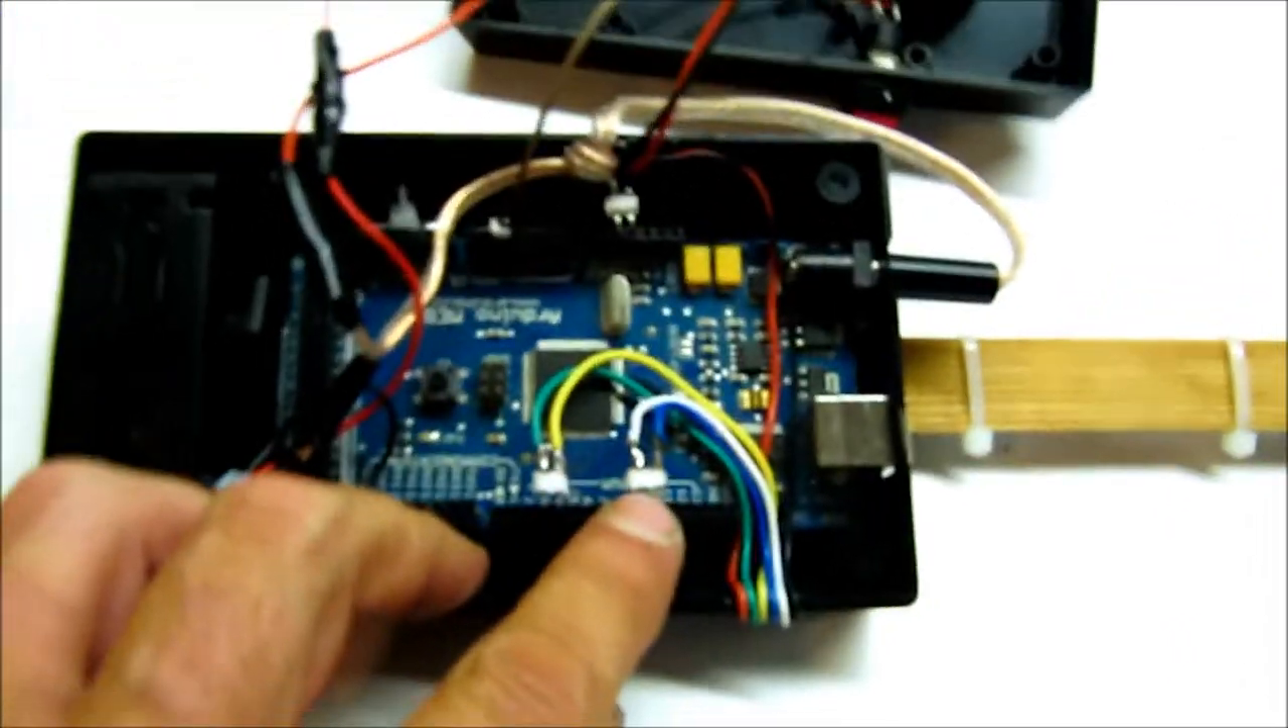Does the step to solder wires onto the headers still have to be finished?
No.